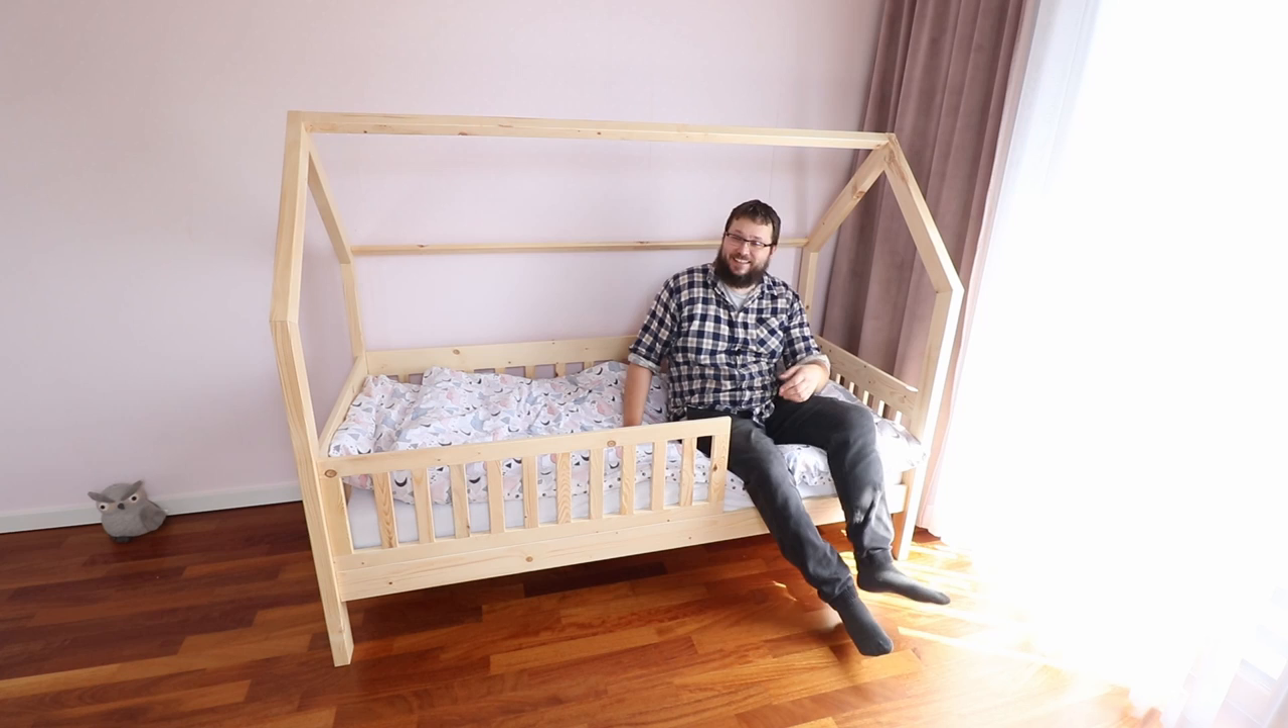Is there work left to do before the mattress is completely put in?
No.